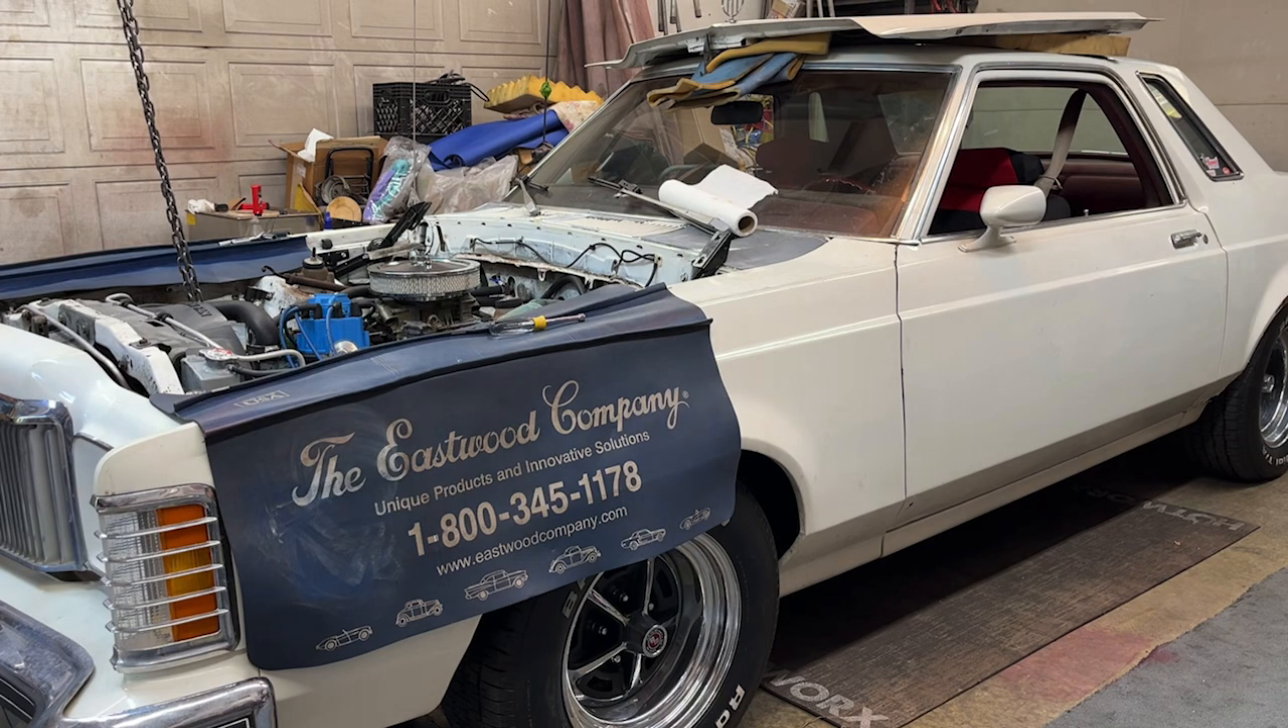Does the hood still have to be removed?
No.